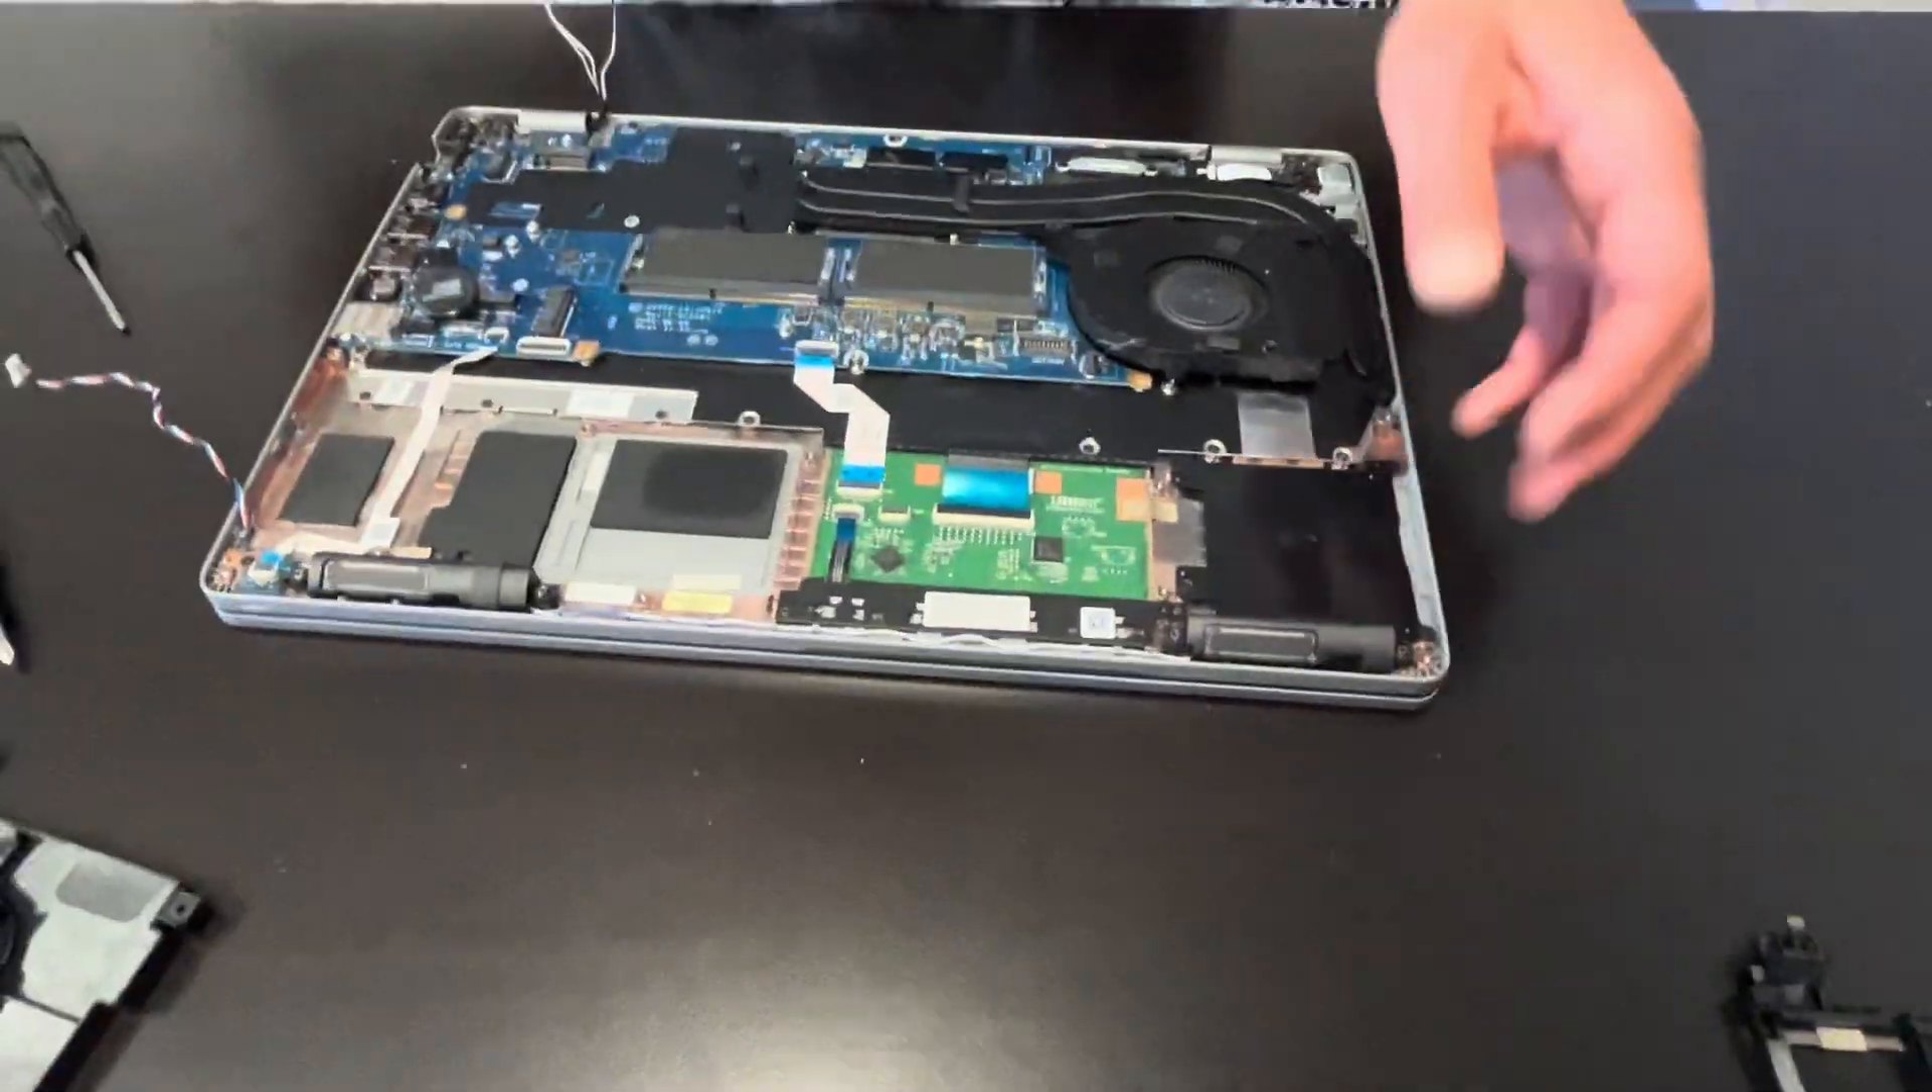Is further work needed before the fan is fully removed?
Yes.